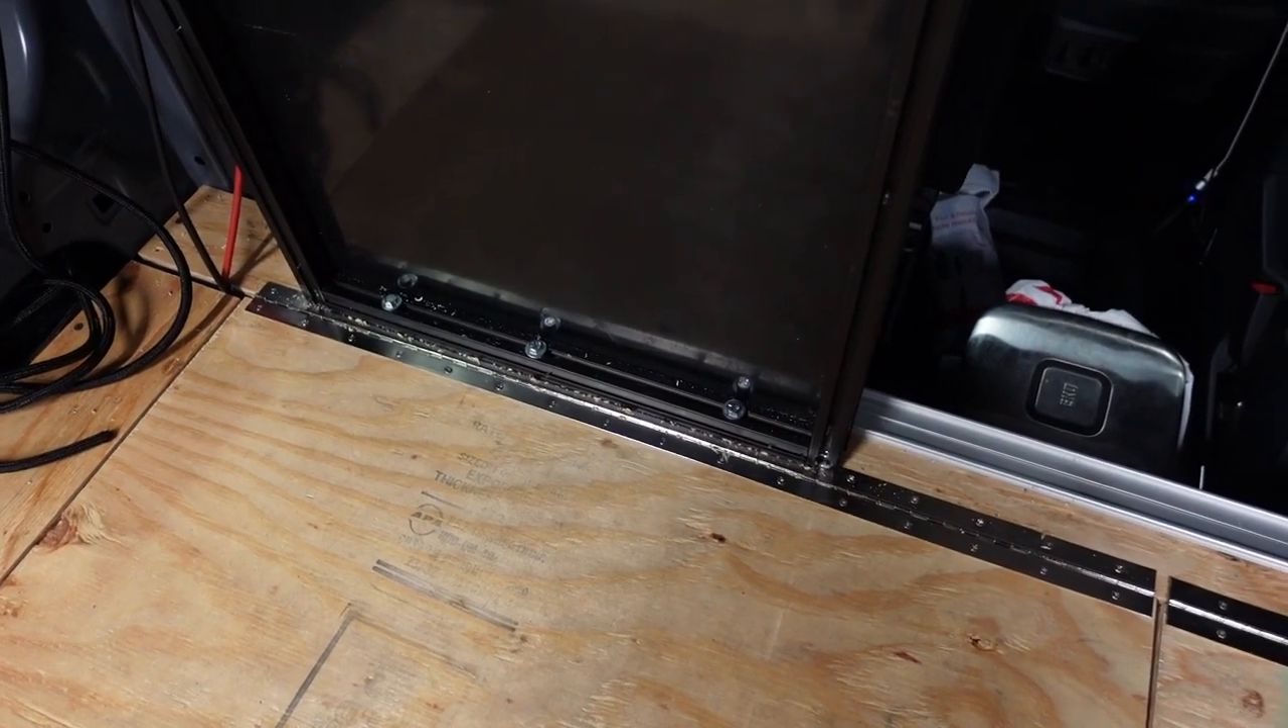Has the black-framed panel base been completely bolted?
Yes.